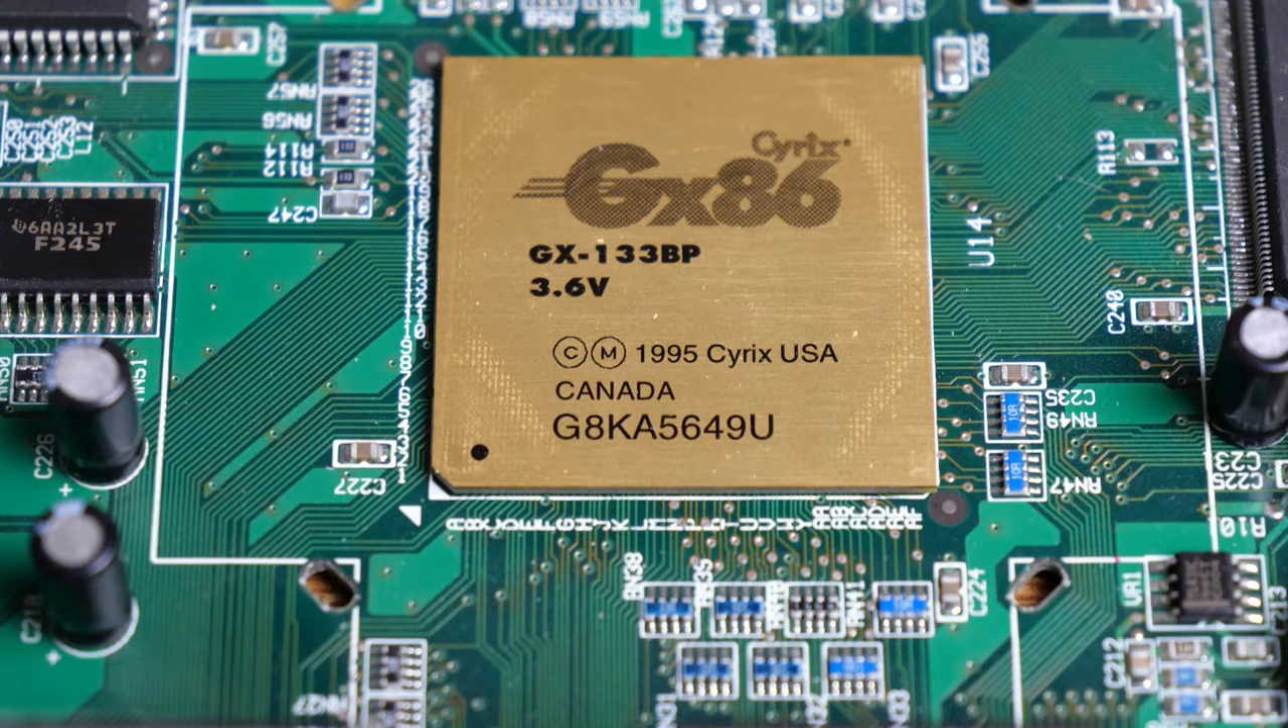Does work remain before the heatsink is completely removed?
No.